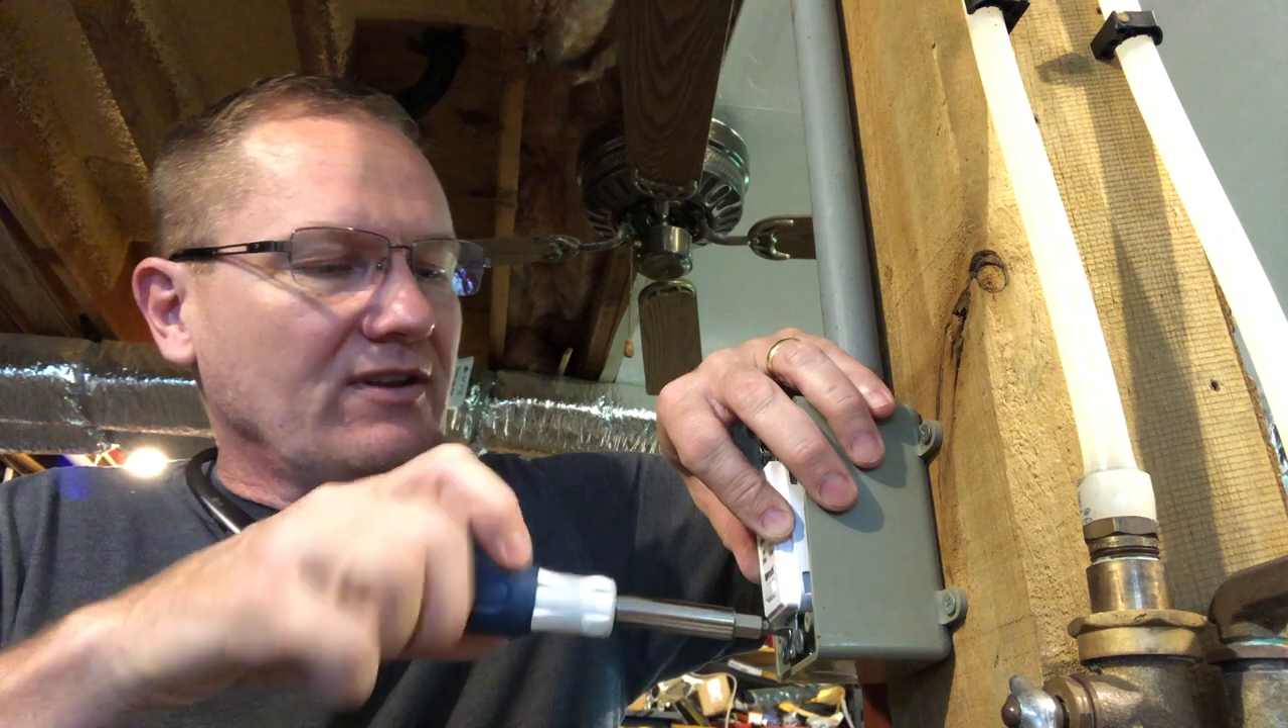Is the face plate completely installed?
No.